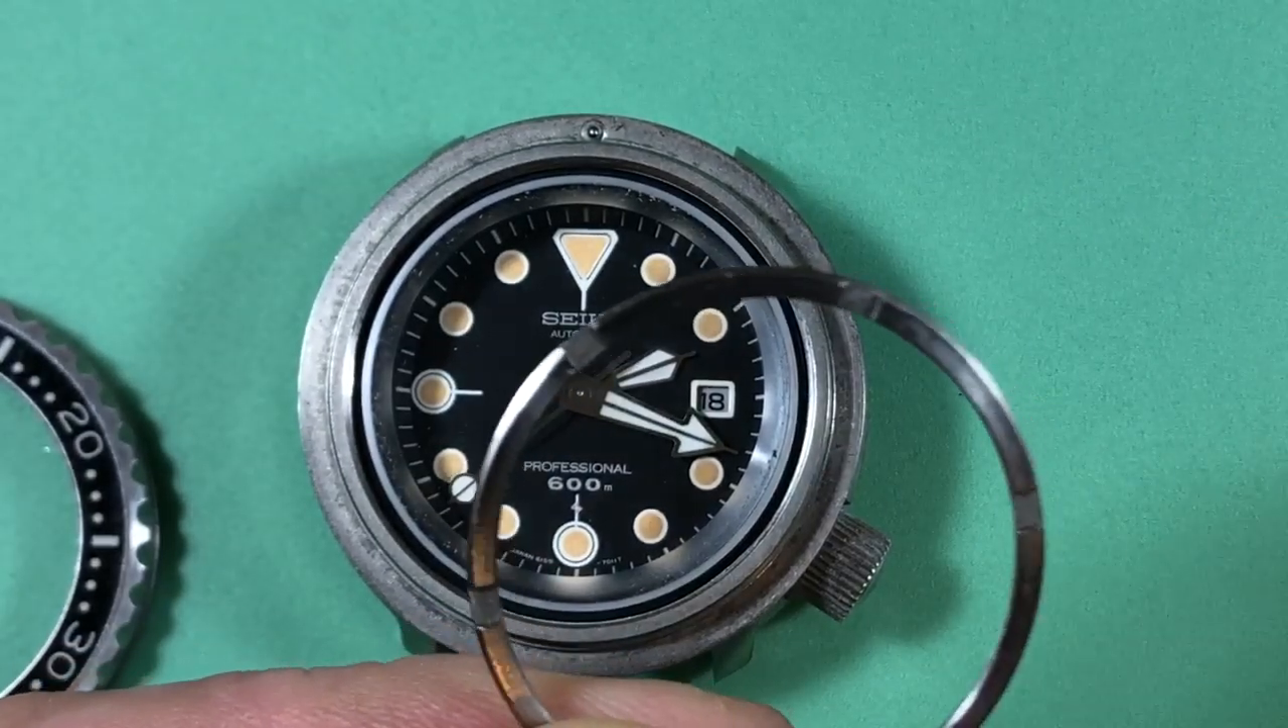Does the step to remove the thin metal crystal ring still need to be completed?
No.